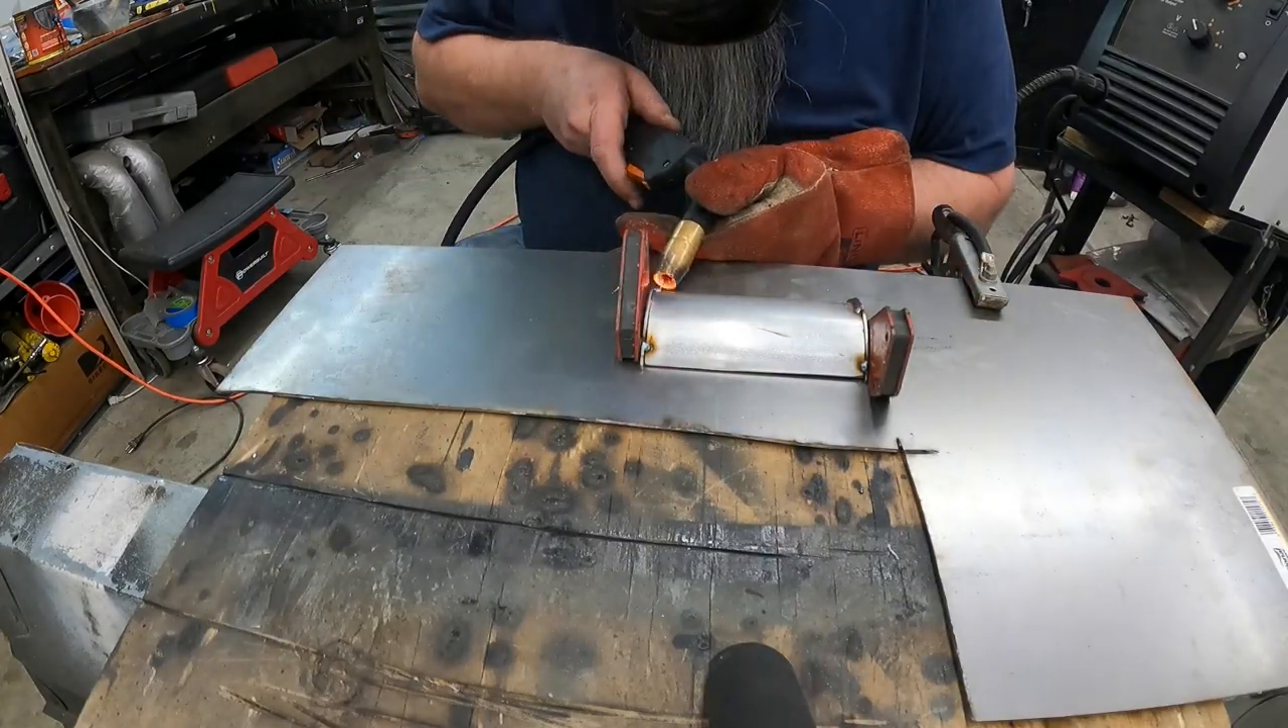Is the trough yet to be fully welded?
Yes.